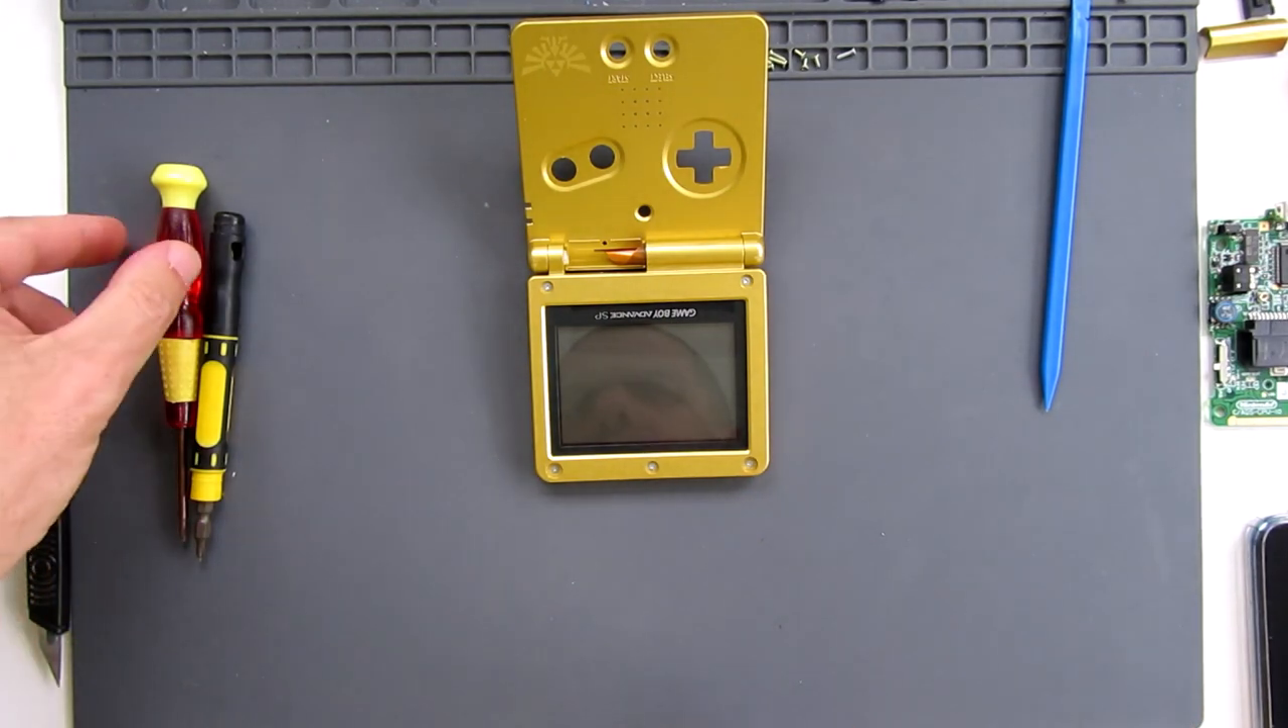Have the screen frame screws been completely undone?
No.